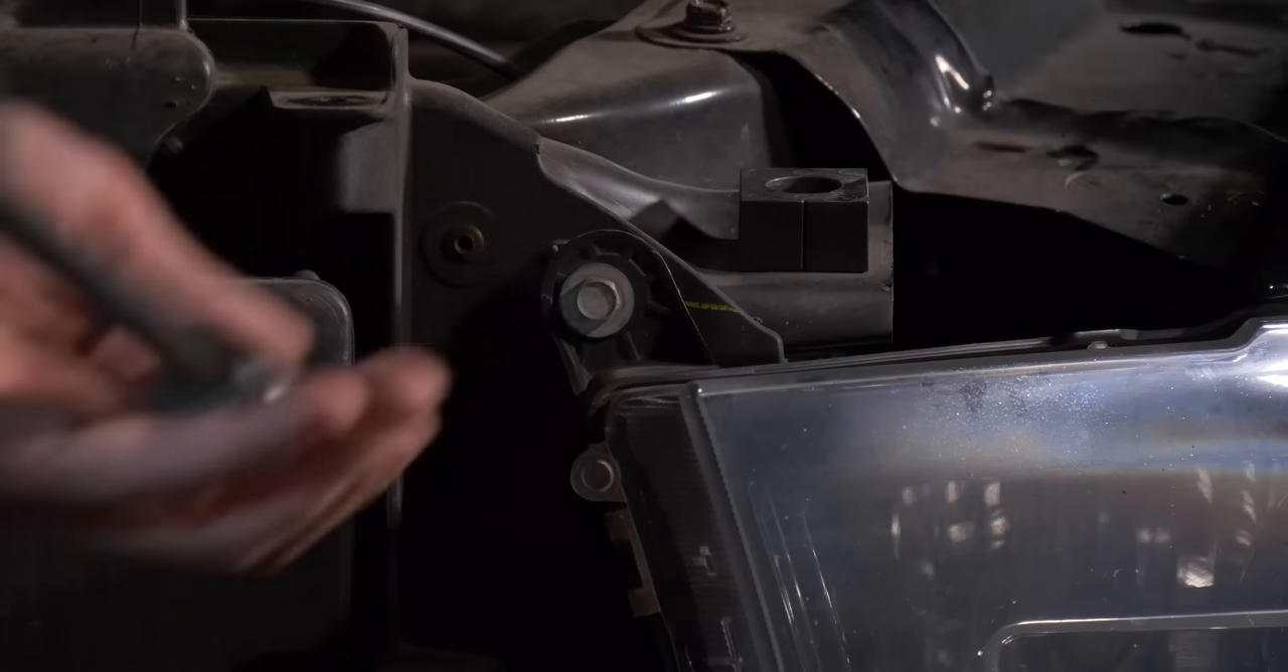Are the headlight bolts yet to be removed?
Yes.